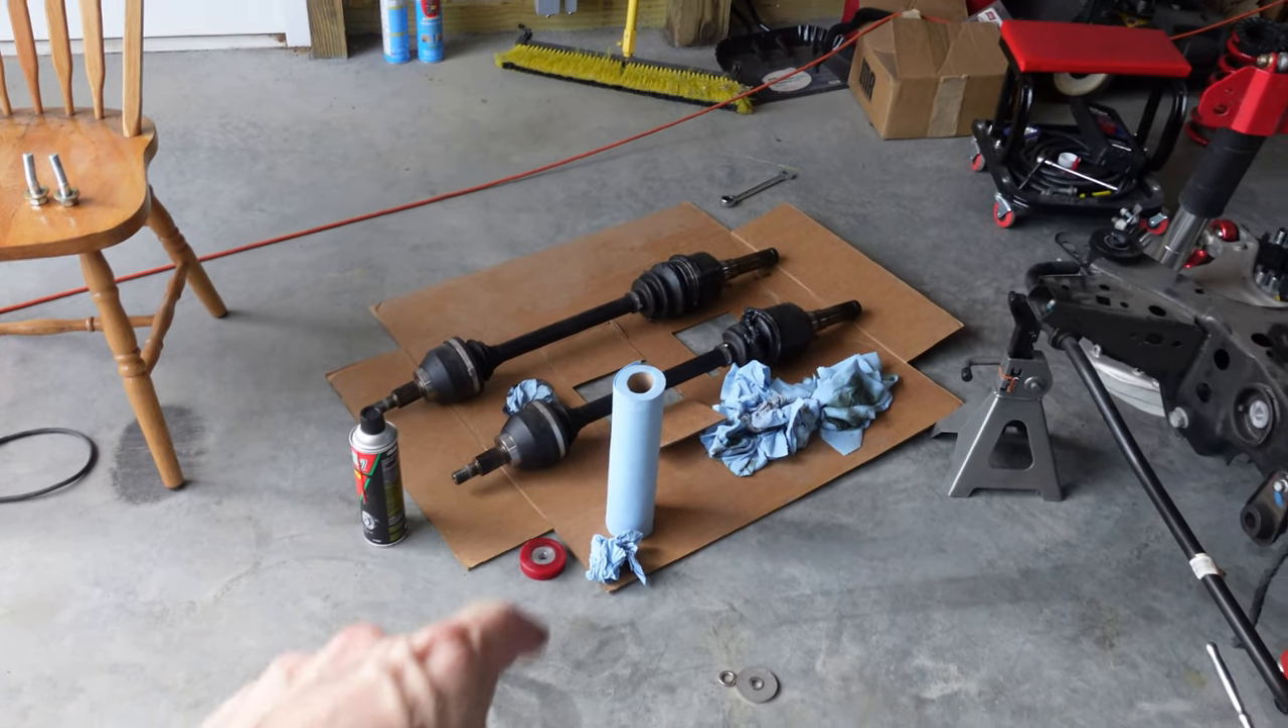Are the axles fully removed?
Yes.